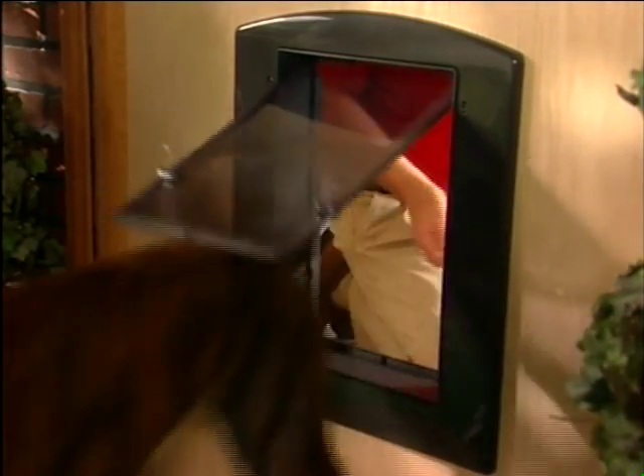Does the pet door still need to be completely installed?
No.